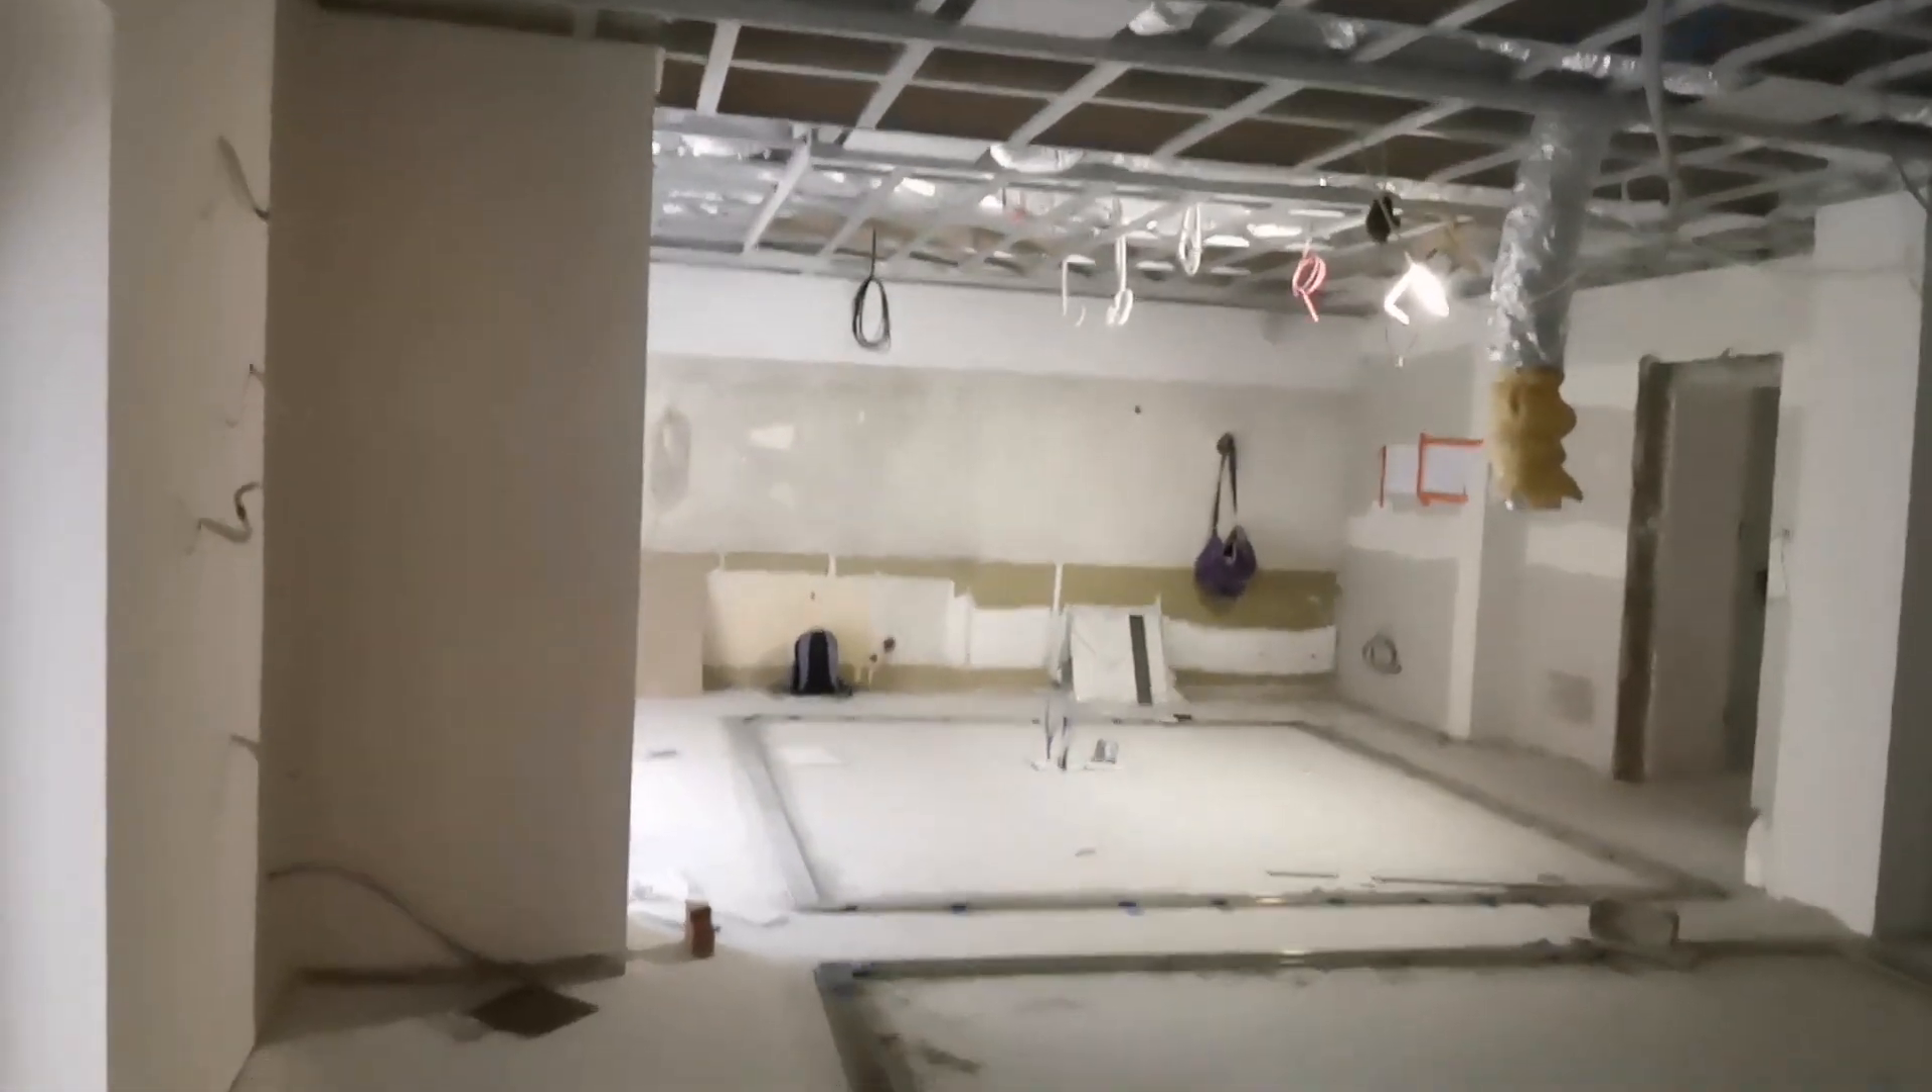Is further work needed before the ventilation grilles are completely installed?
Yes.